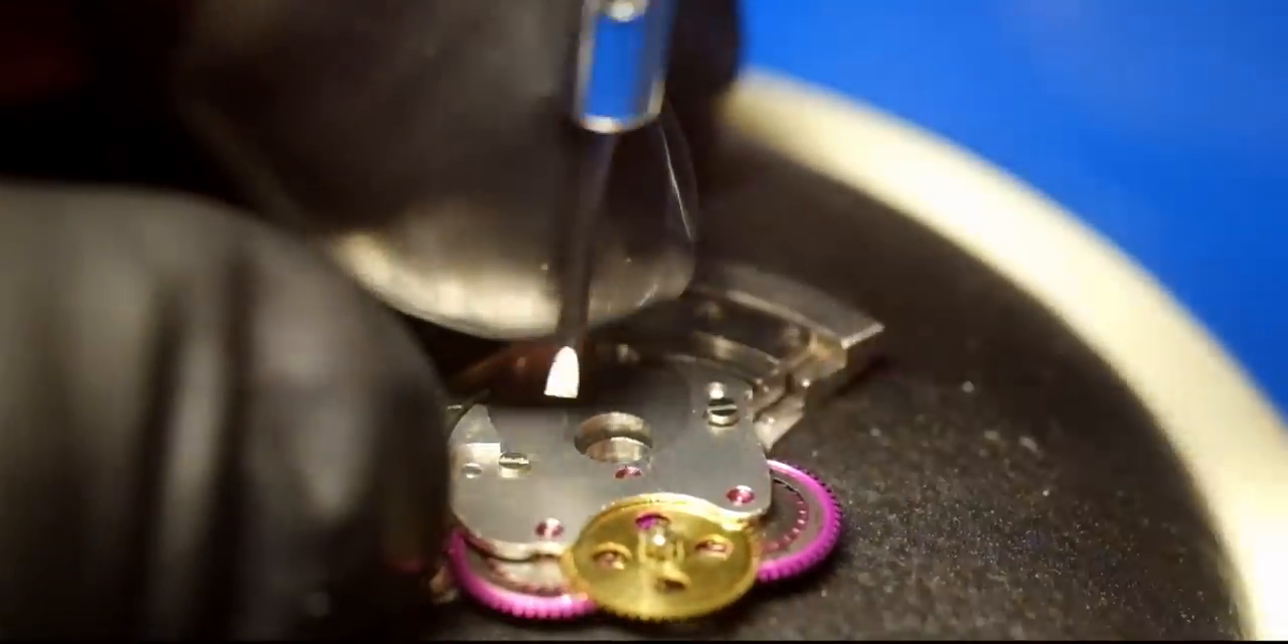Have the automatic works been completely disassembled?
No.